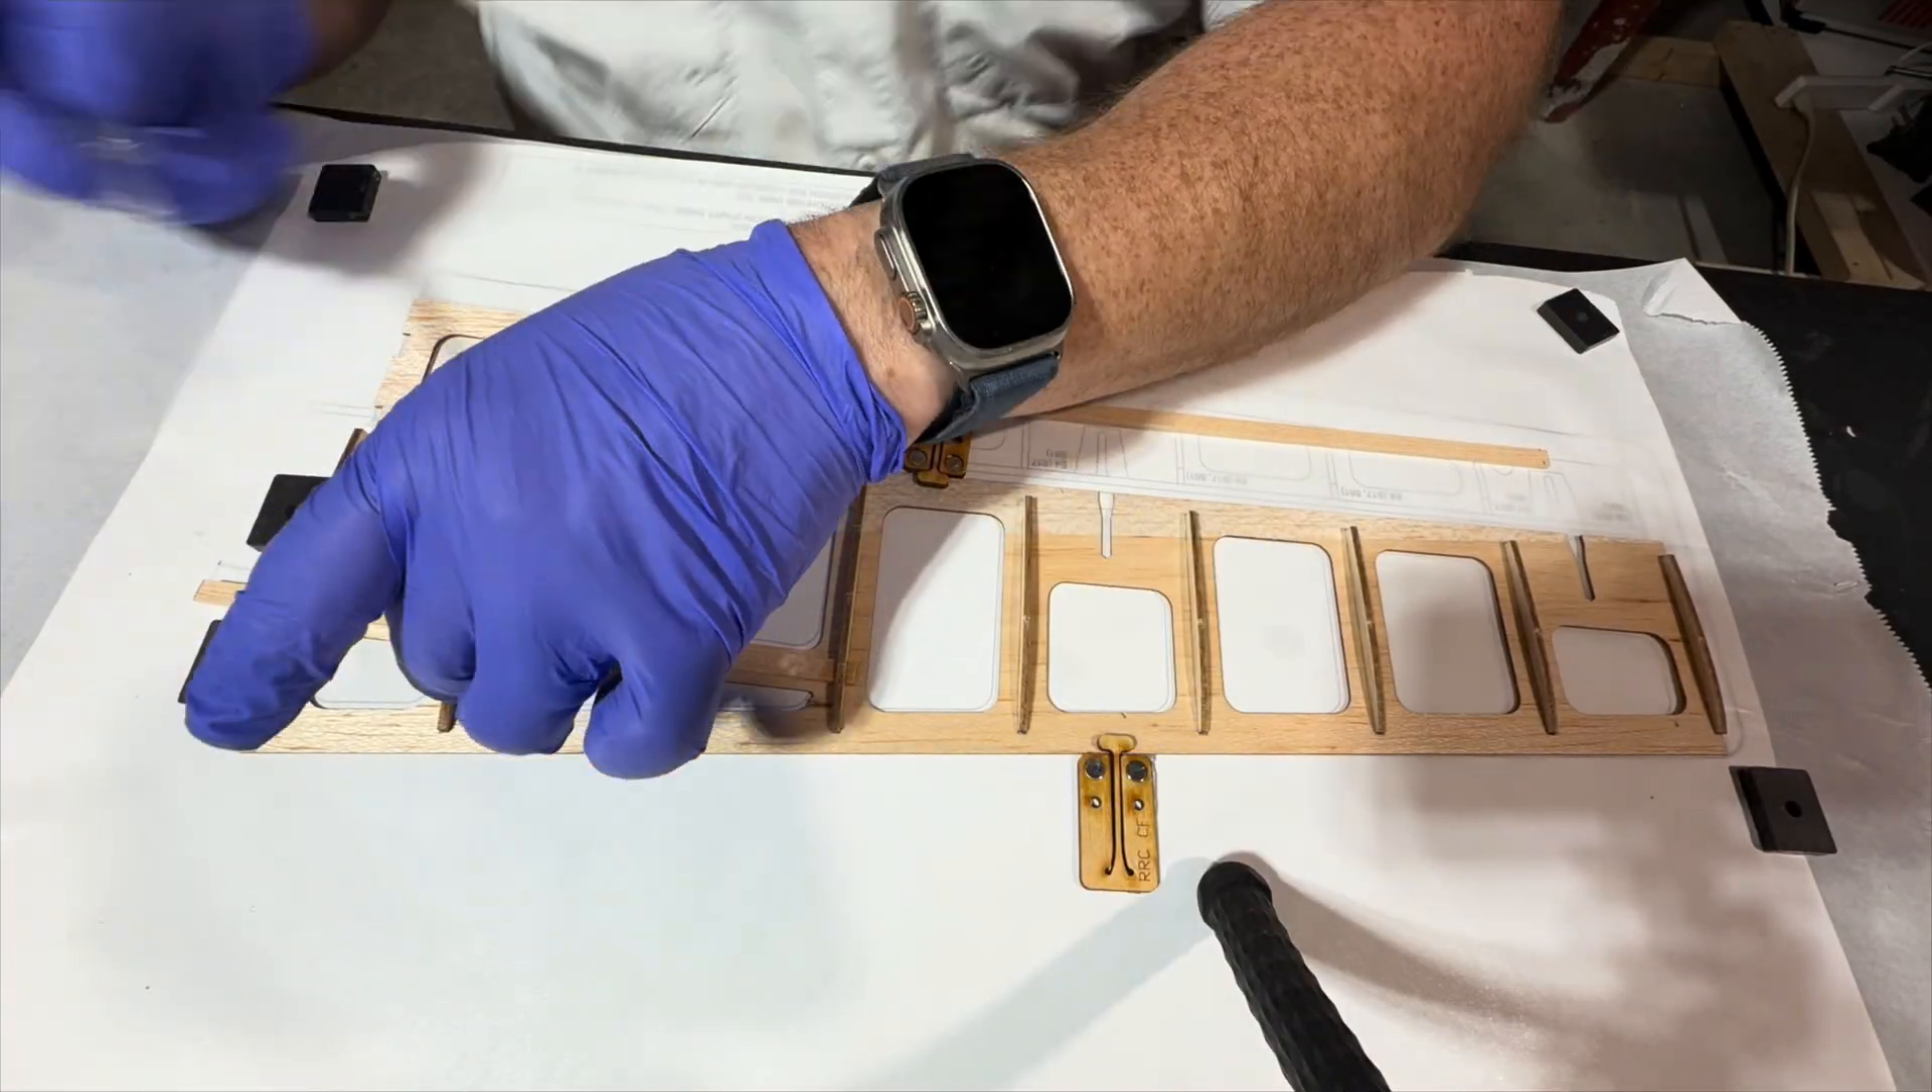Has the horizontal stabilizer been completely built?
No.